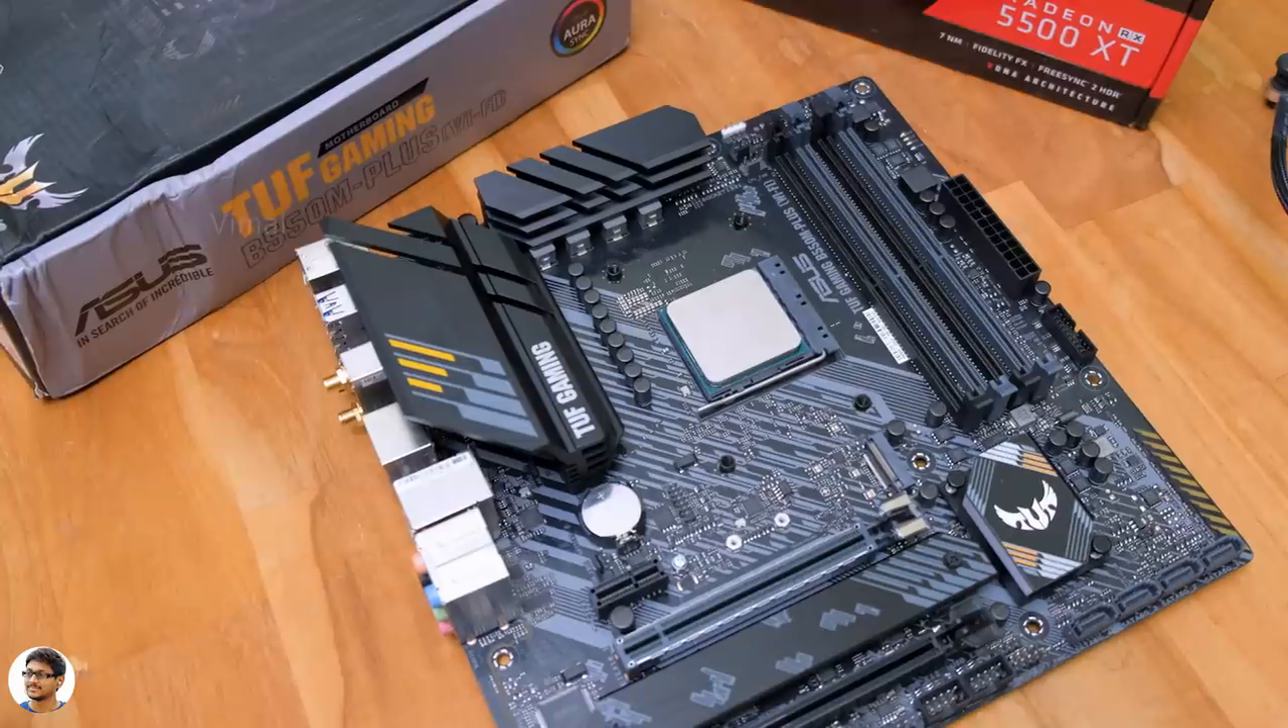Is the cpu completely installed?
Yes.